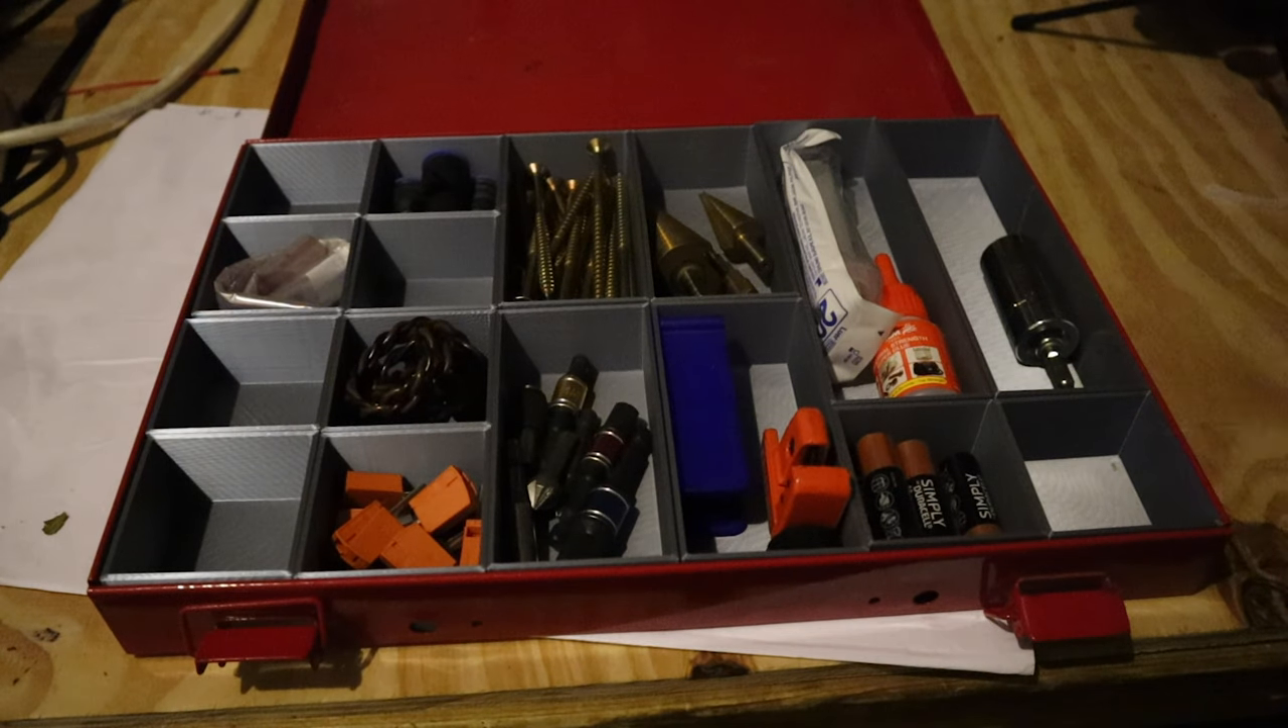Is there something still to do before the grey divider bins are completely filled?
Yes.